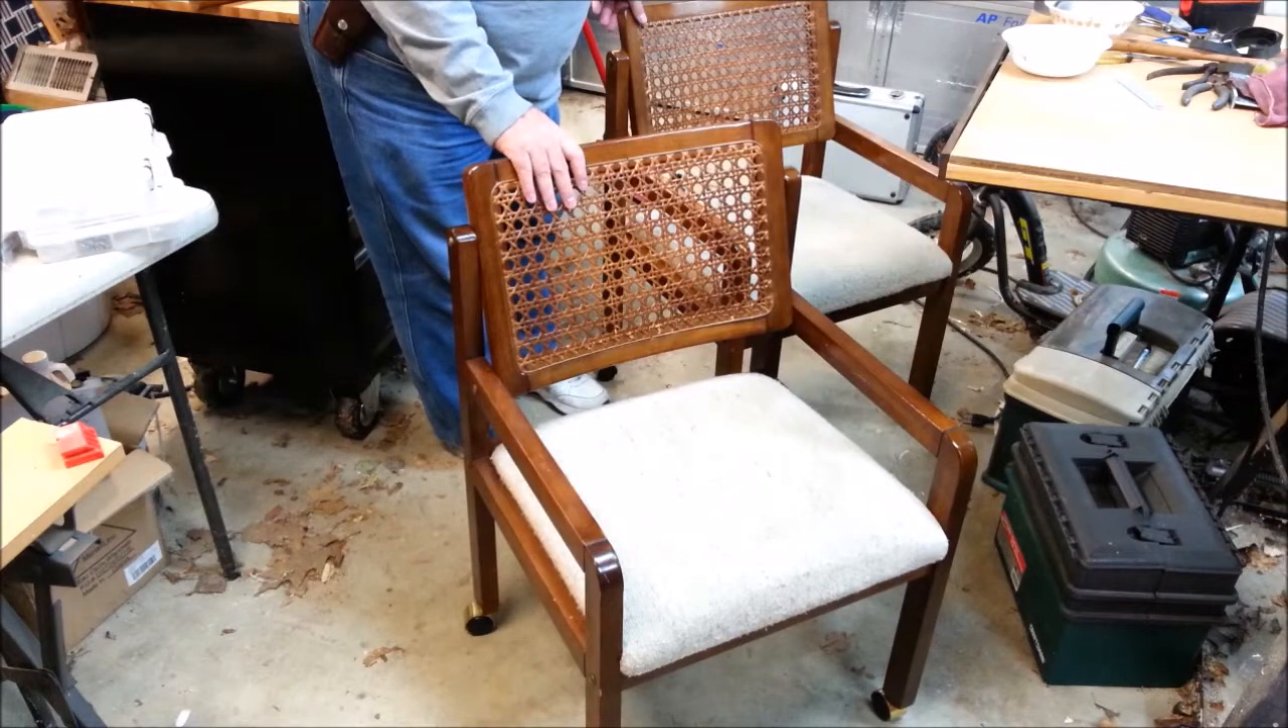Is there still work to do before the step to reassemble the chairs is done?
No.